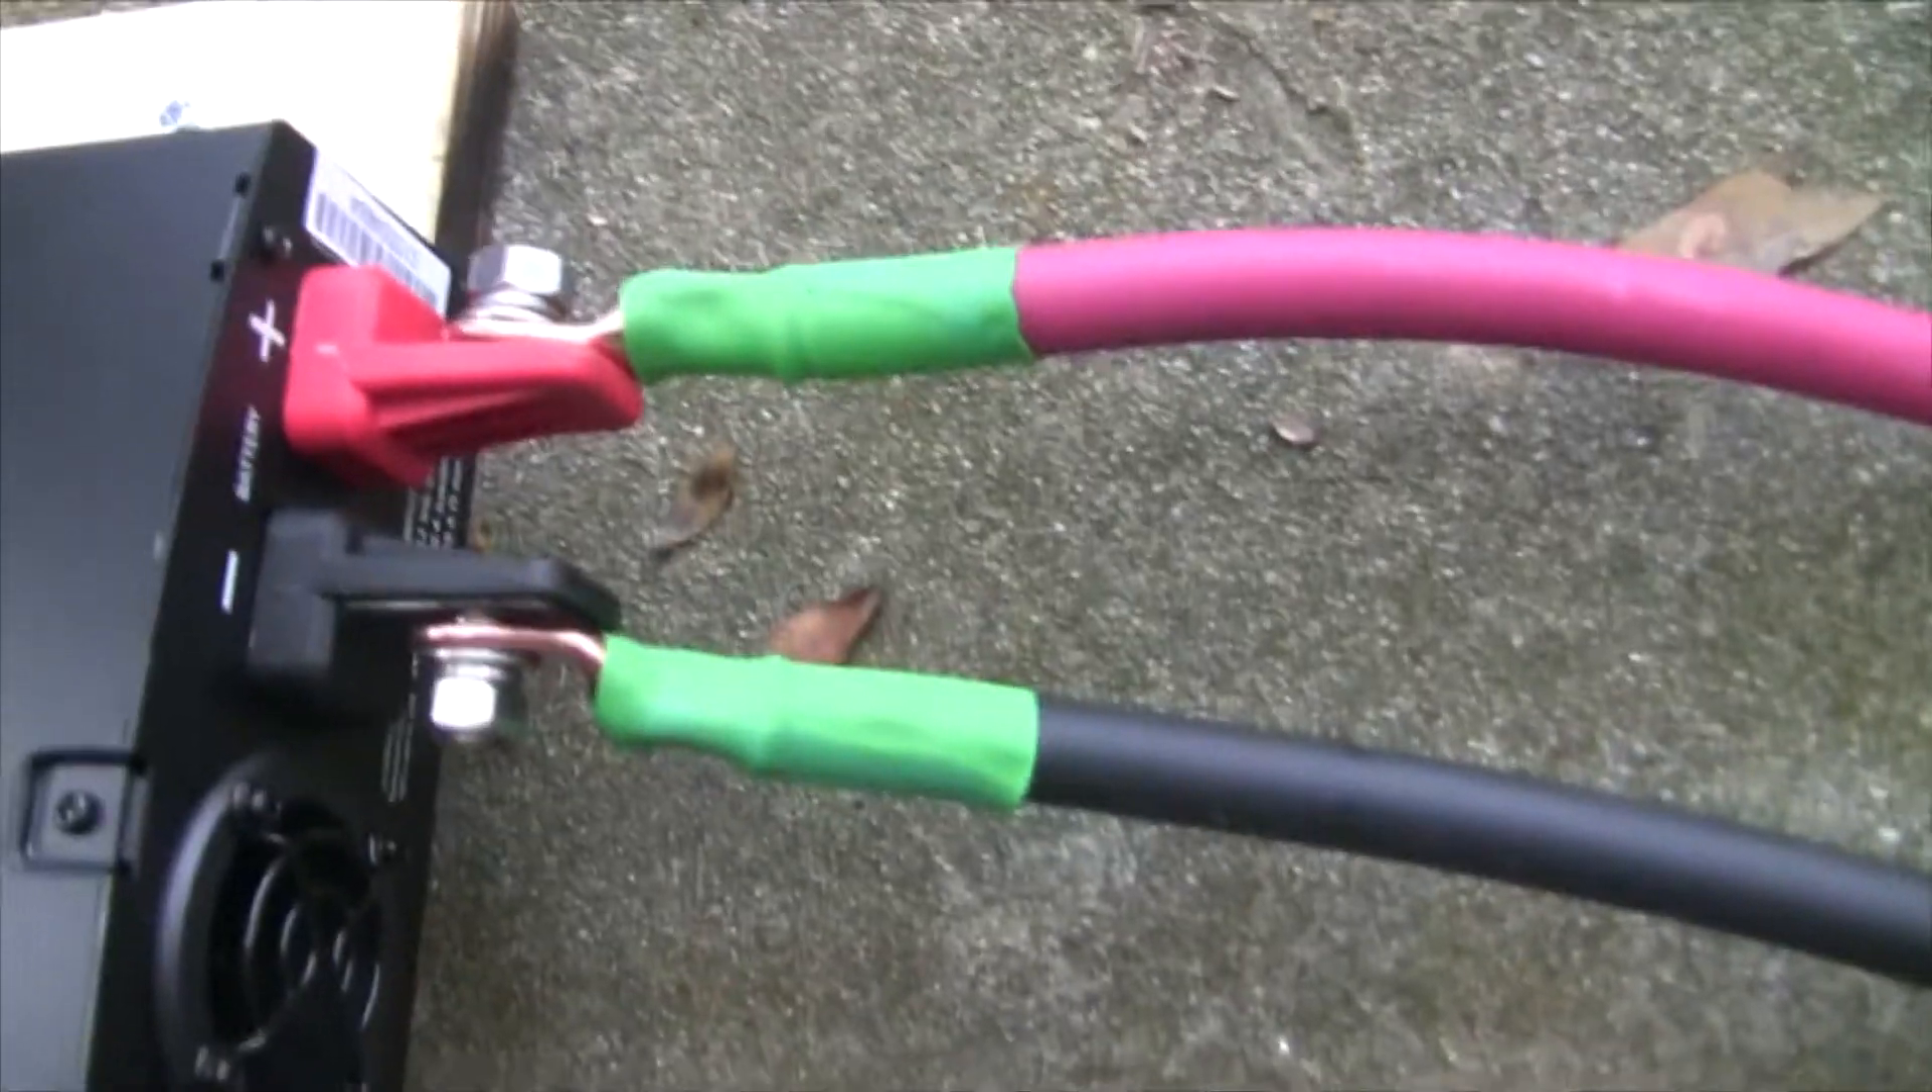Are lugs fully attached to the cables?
Yes.